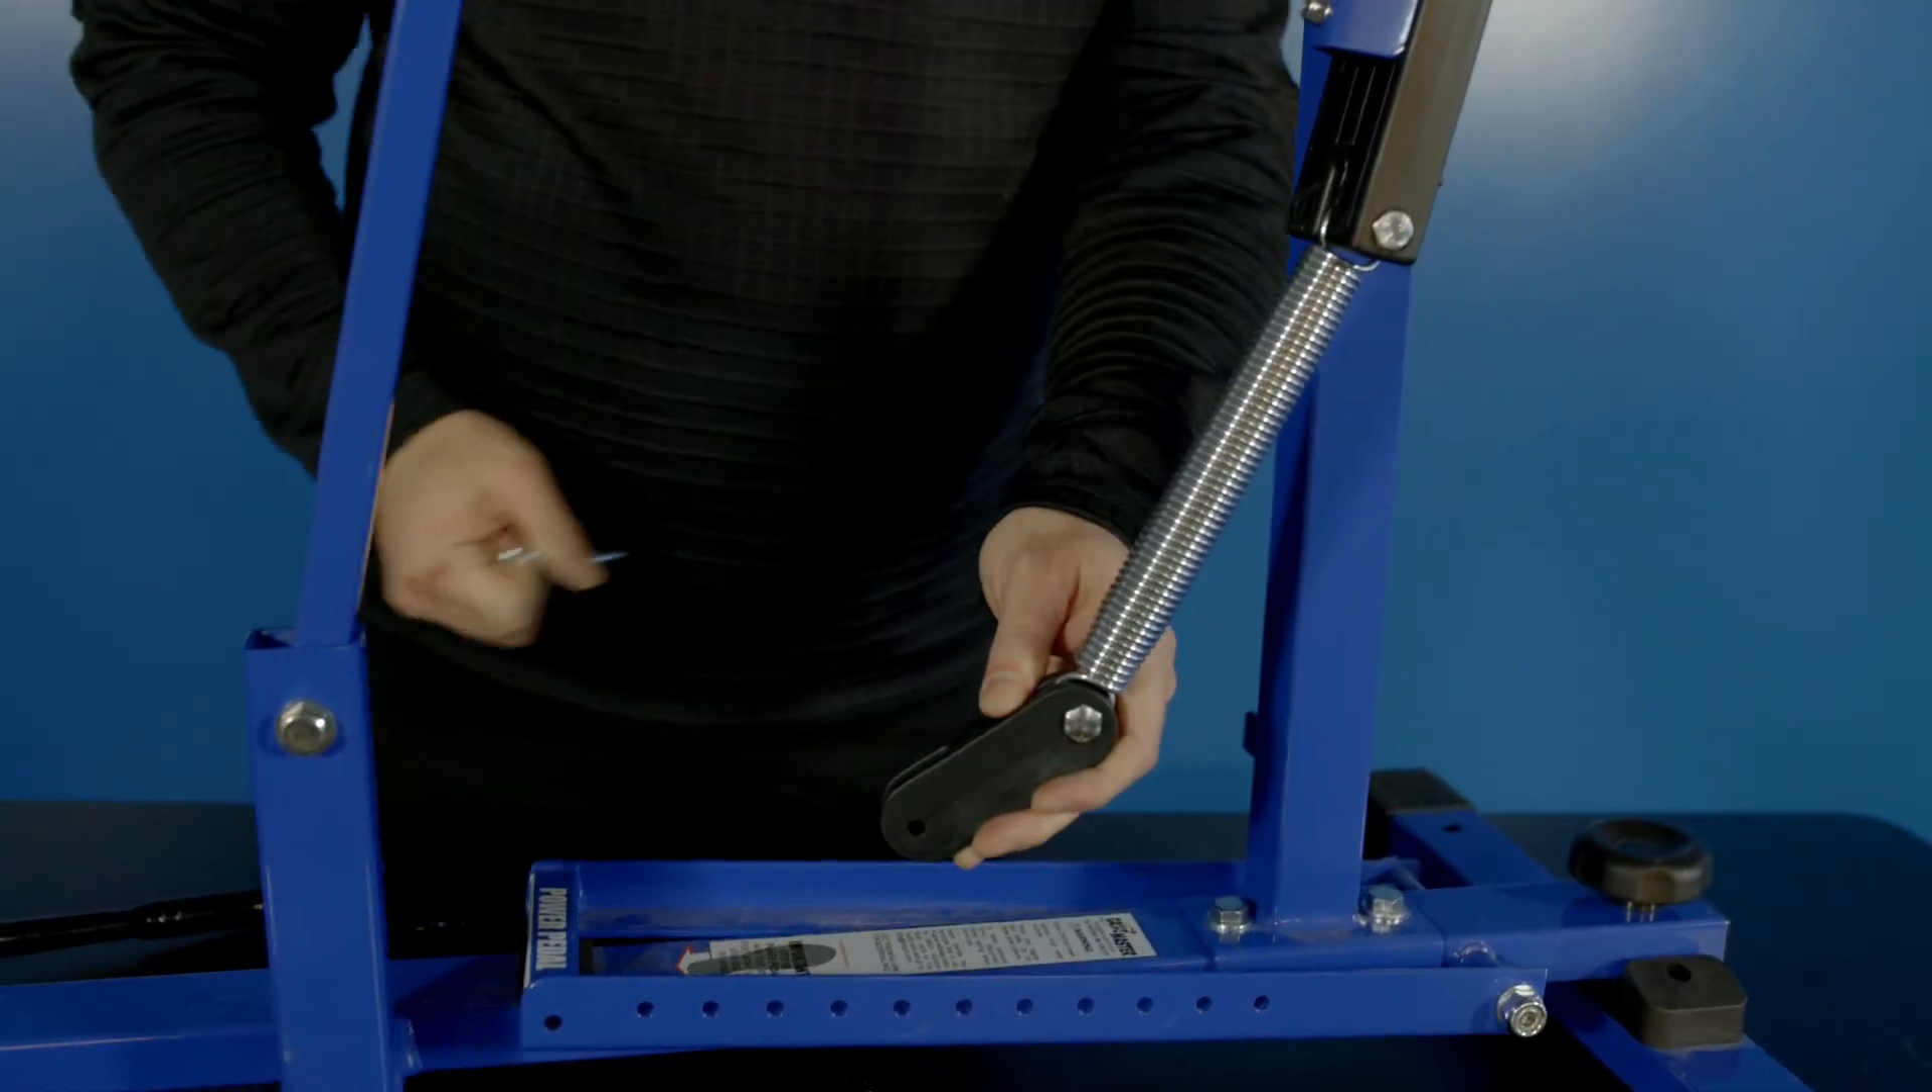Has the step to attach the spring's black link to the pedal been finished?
No.